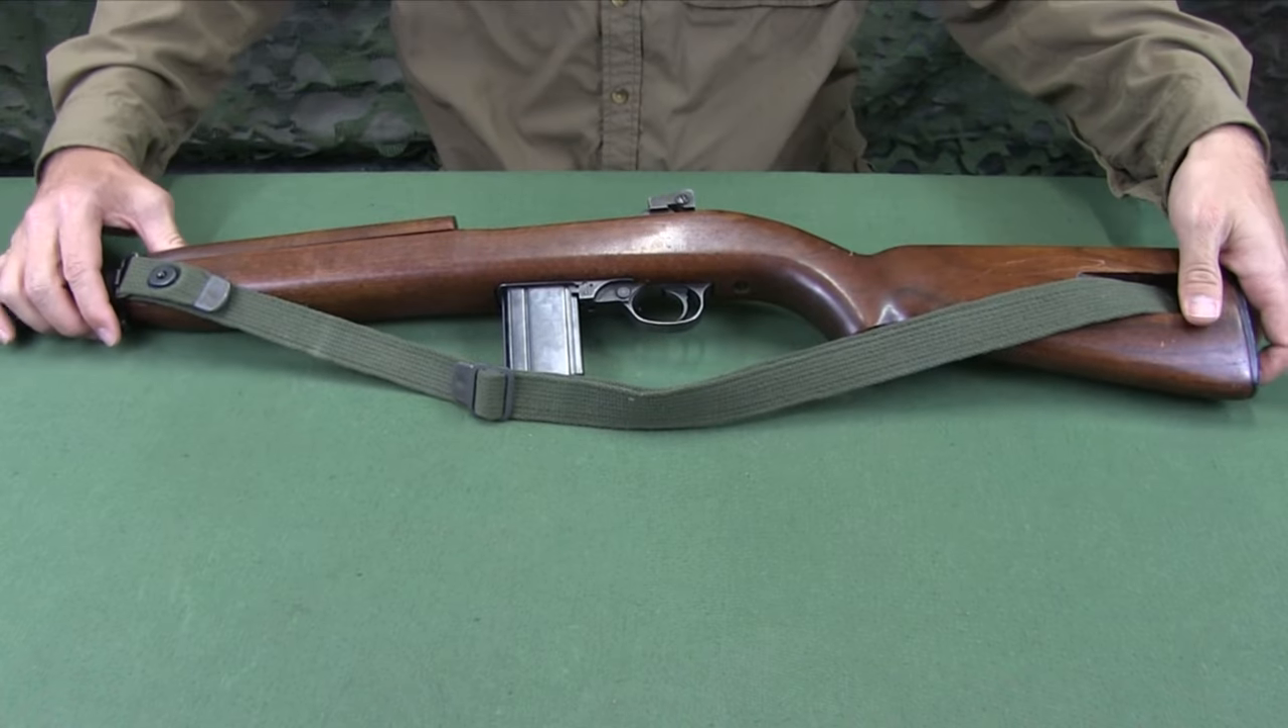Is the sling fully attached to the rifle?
Yes.